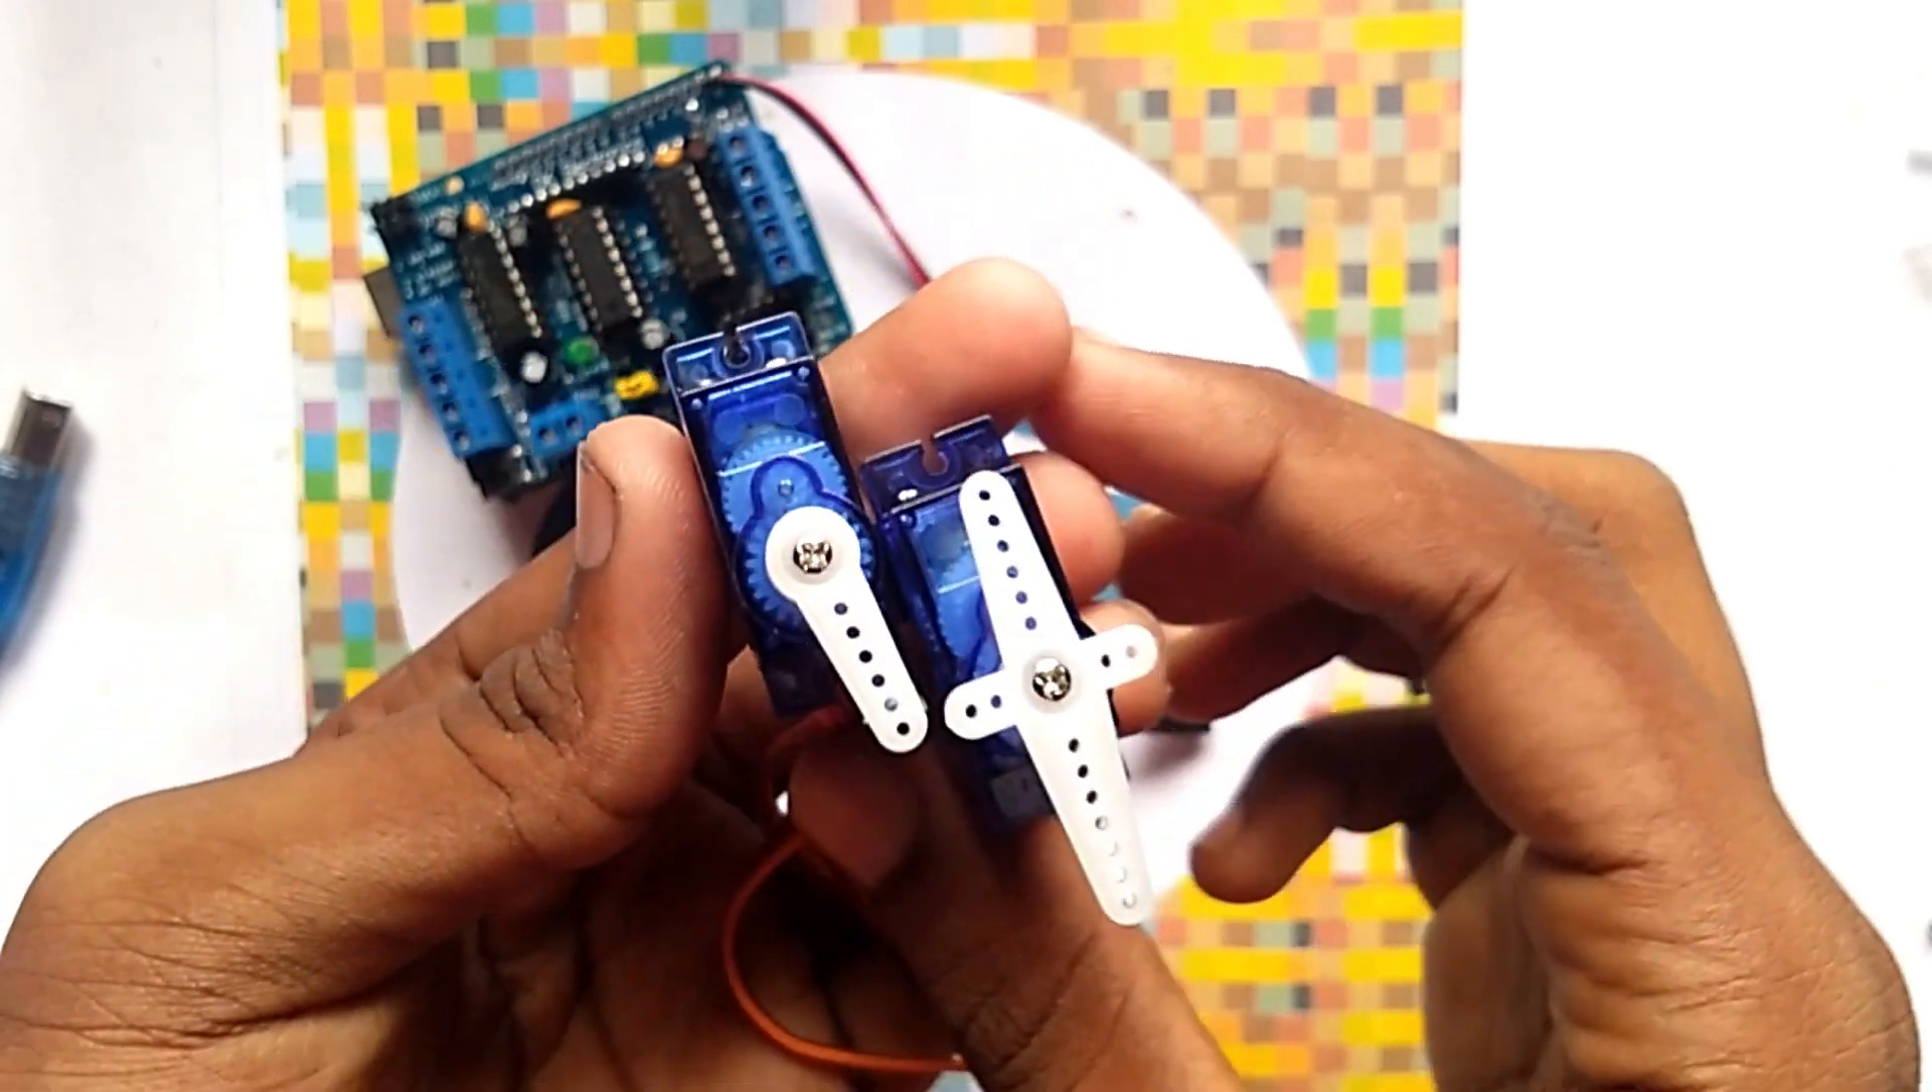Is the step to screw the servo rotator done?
Yes.